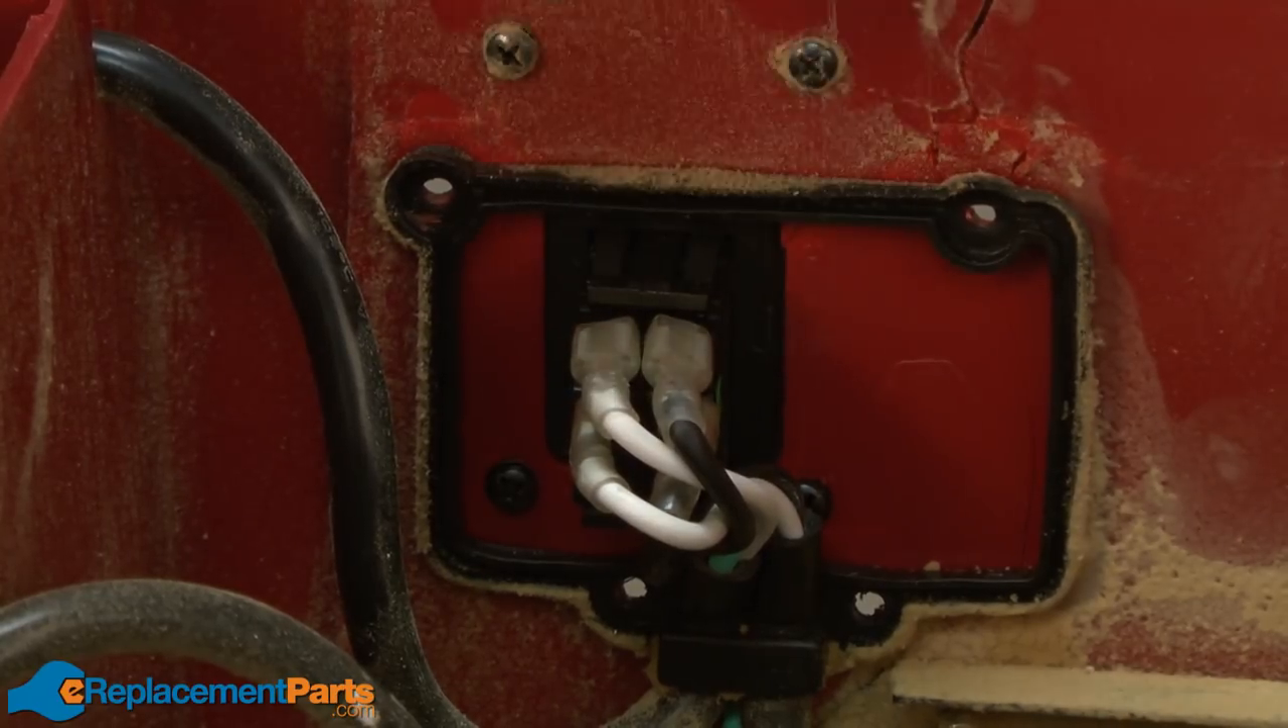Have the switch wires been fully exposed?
Yes.